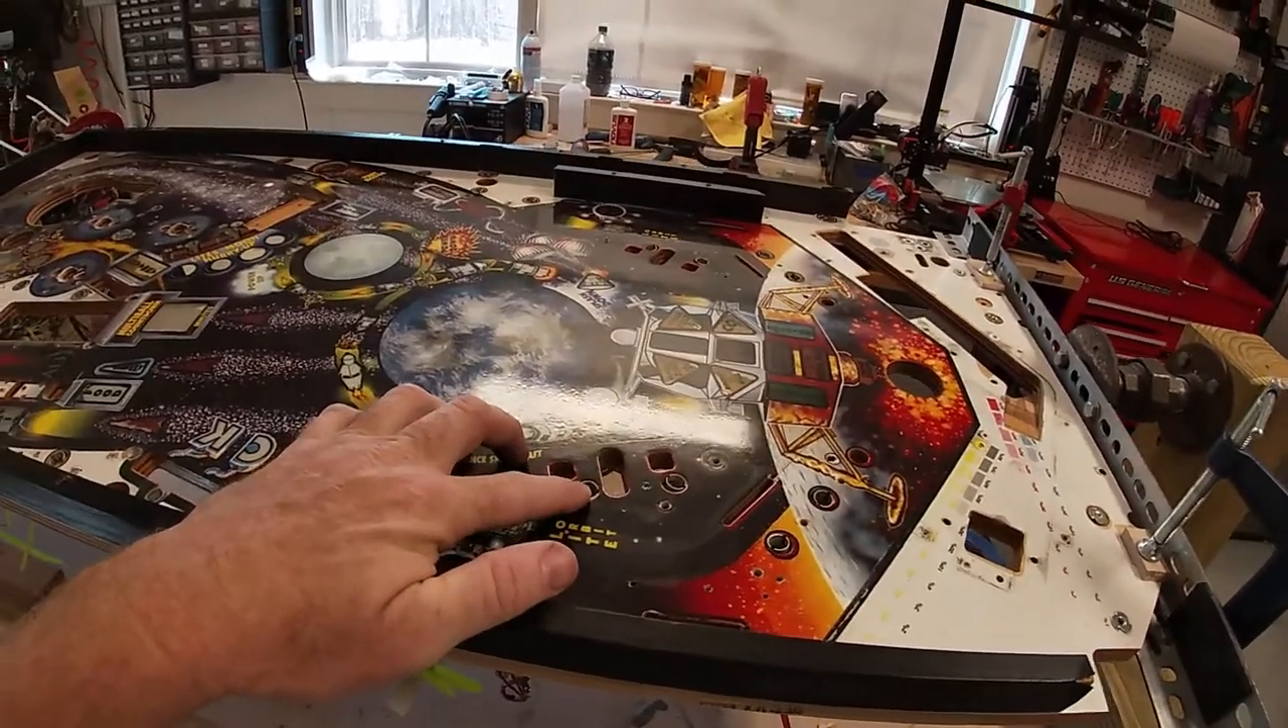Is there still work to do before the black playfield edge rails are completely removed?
Yes.